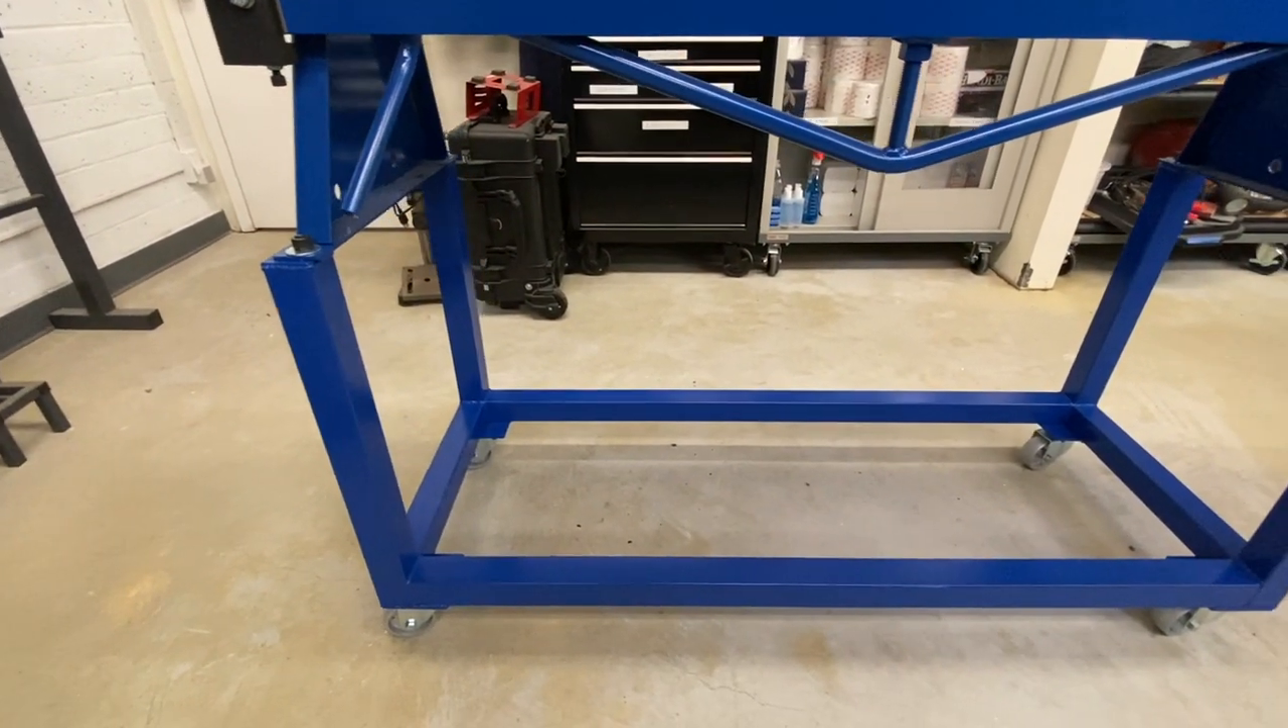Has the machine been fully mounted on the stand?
Yes.